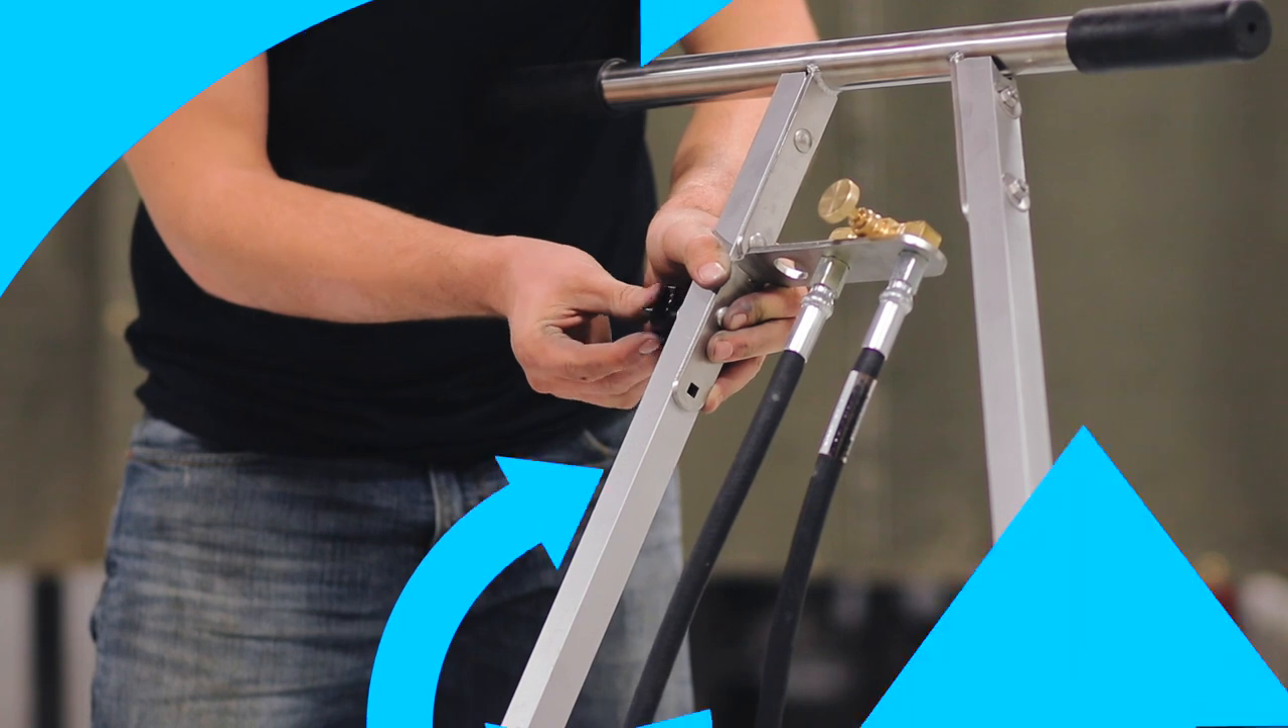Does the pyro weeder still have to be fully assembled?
Yes.